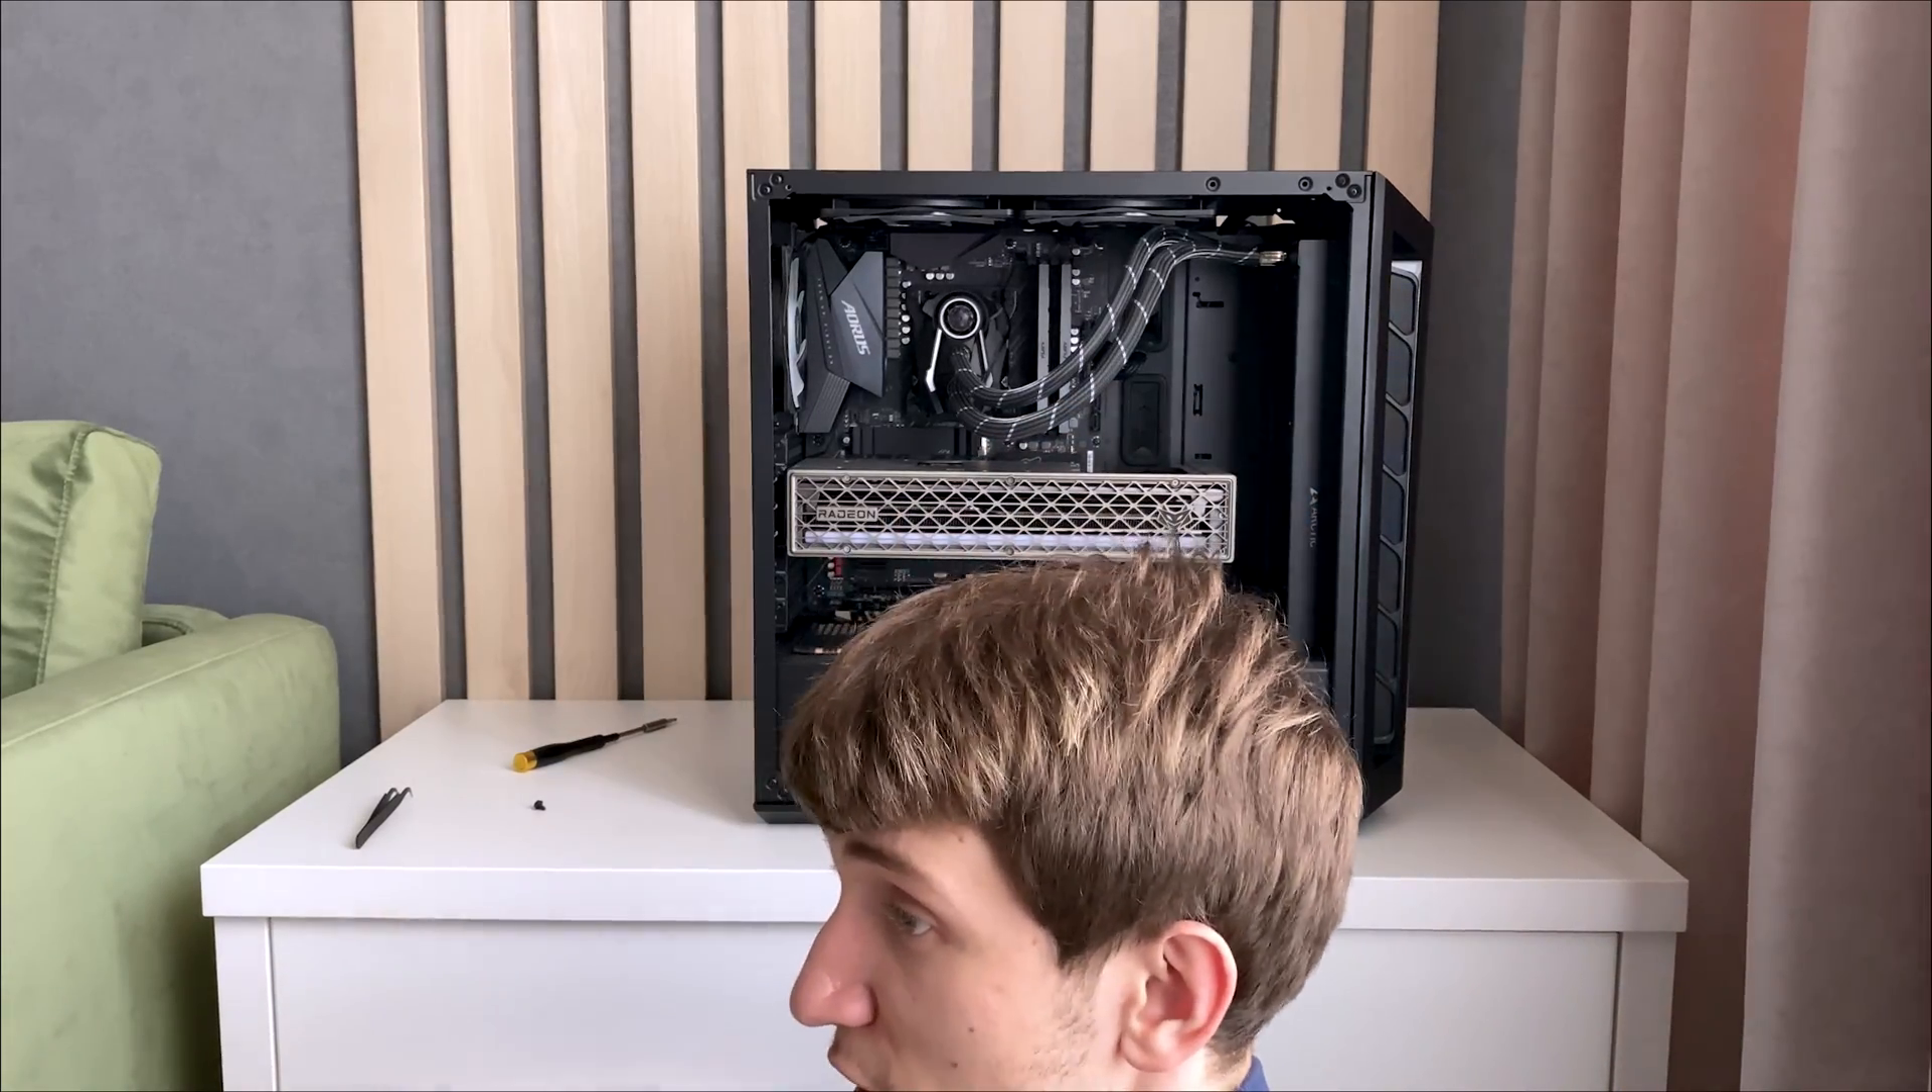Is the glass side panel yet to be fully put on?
Yes.